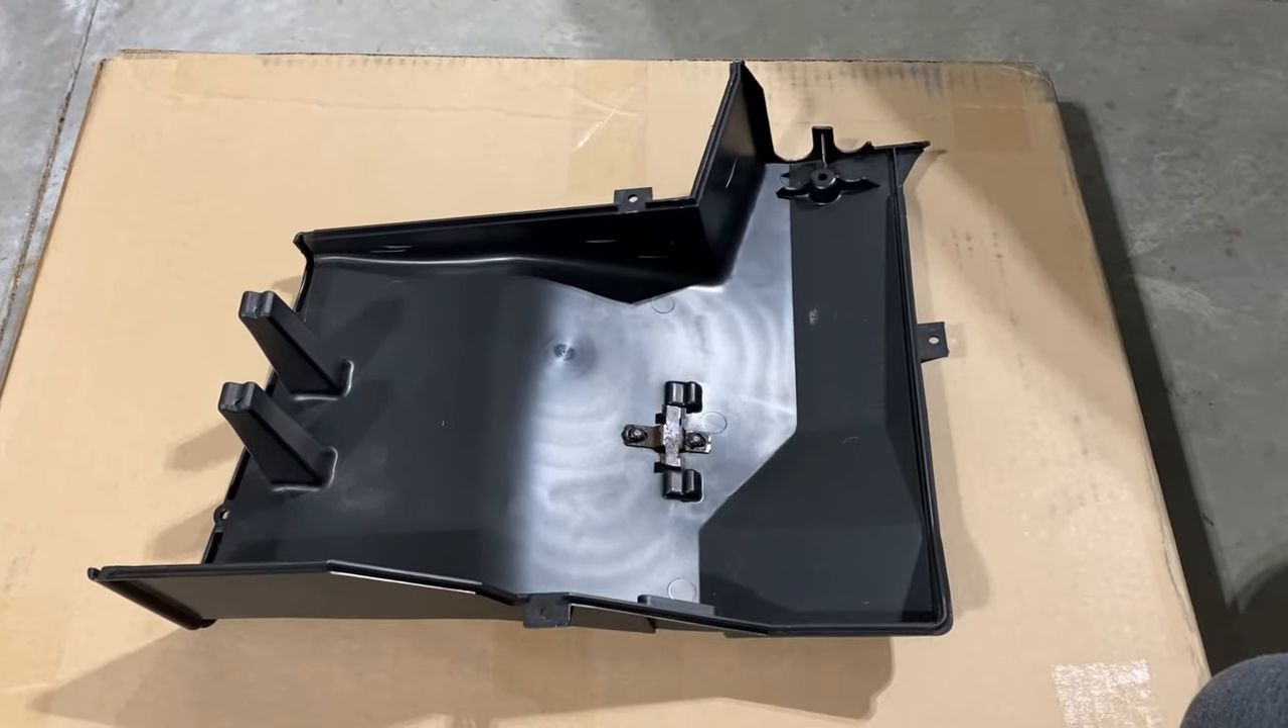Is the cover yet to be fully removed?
No.